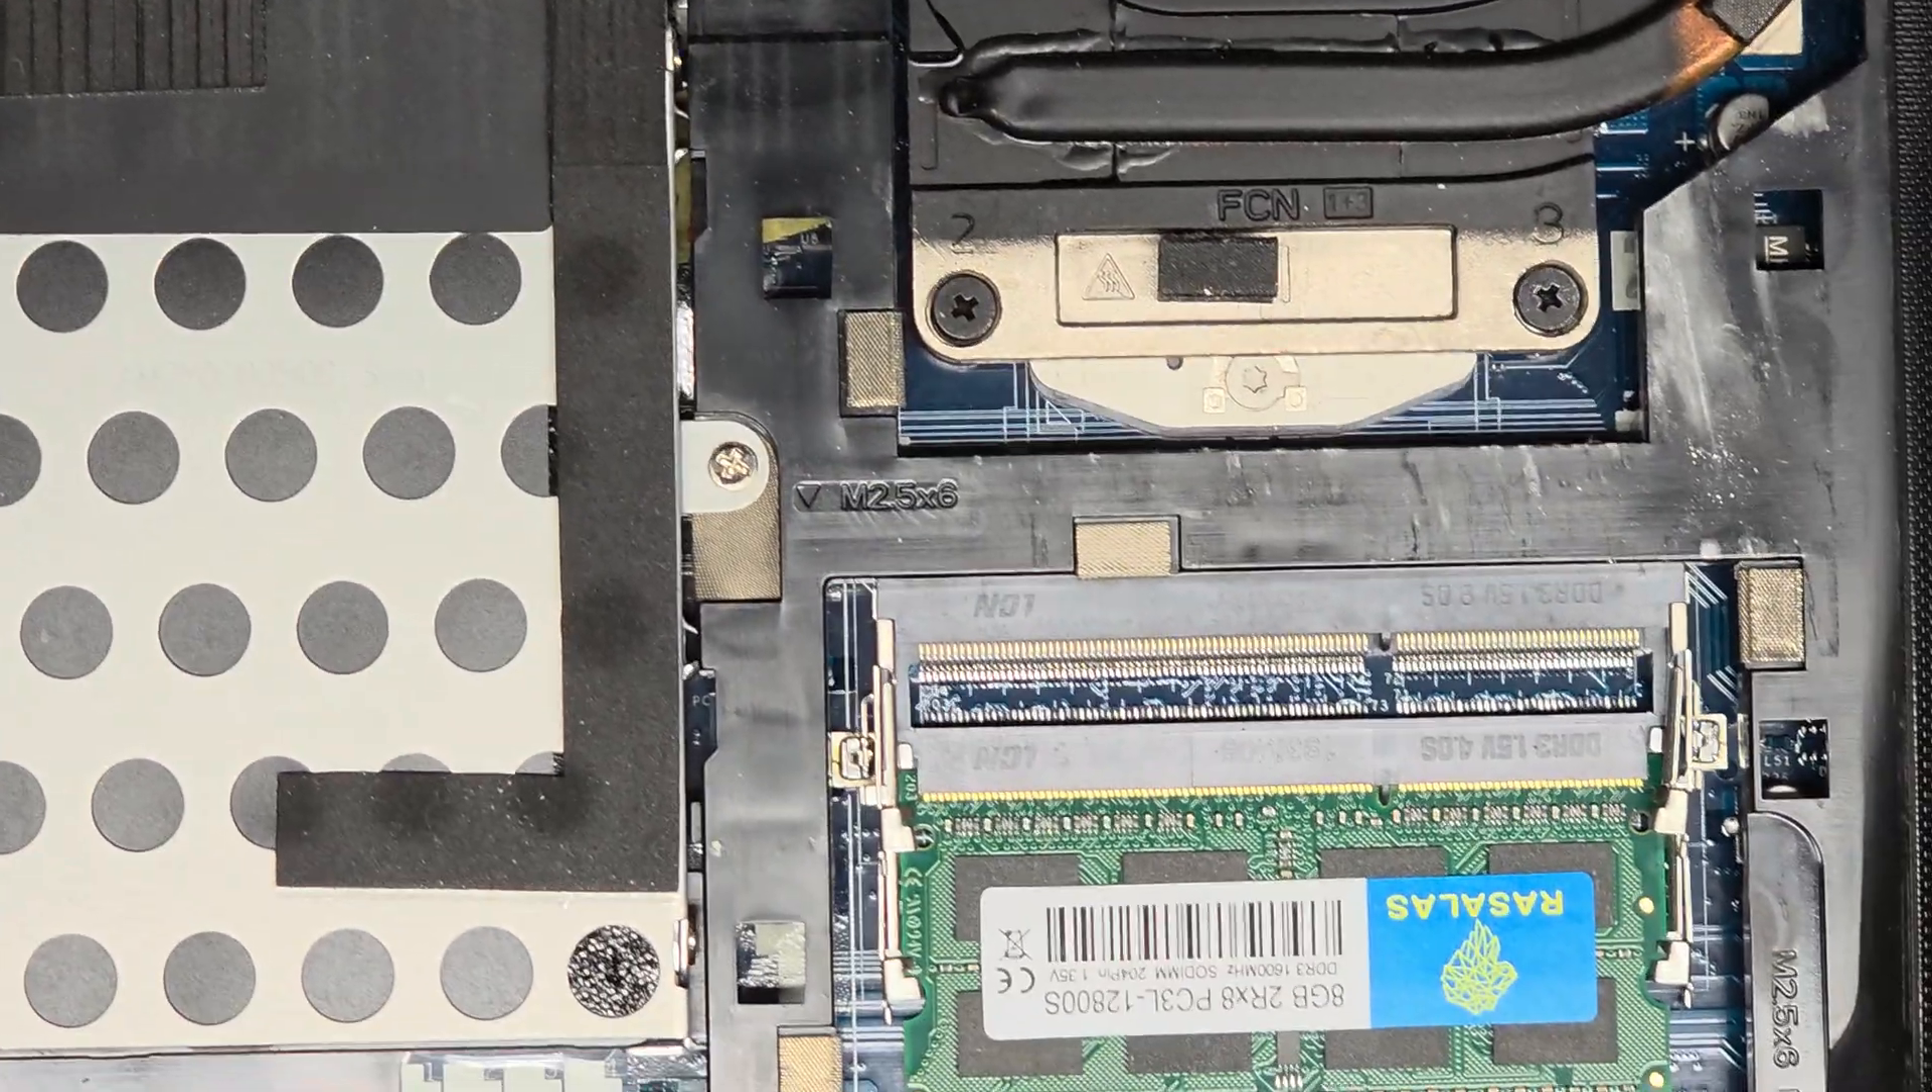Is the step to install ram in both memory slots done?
No.